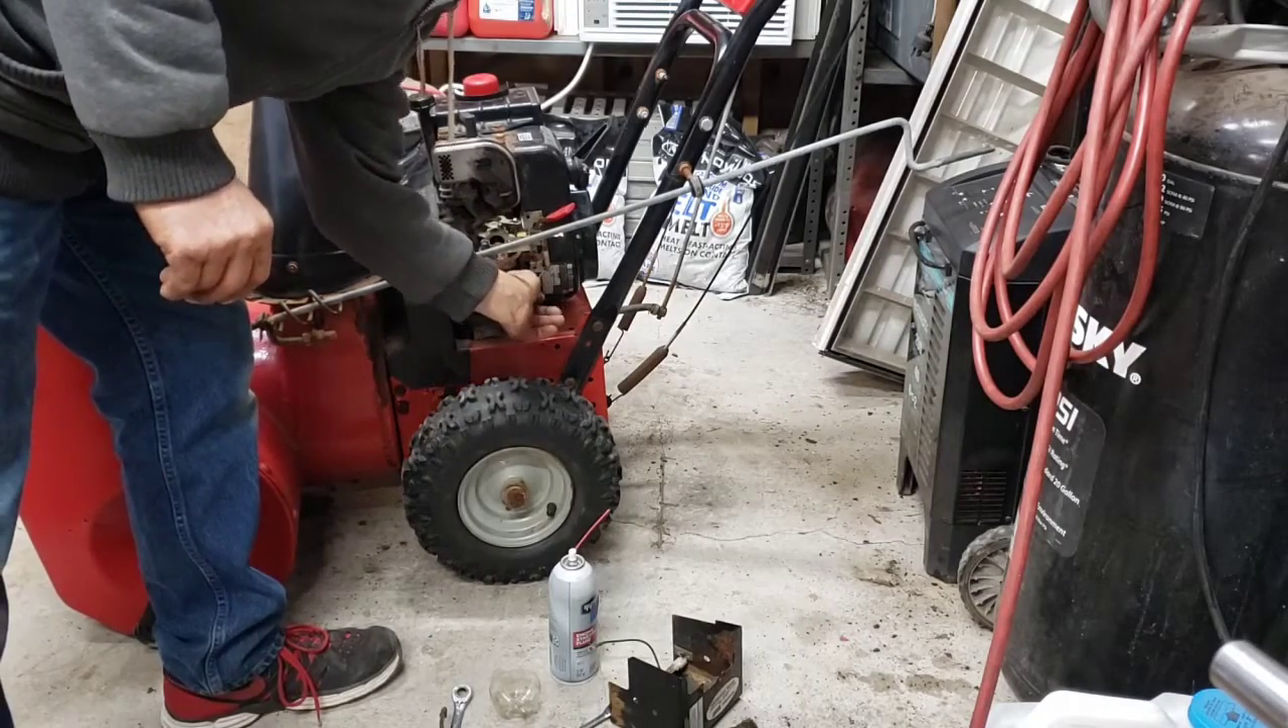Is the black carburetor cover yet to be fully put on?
Yes.